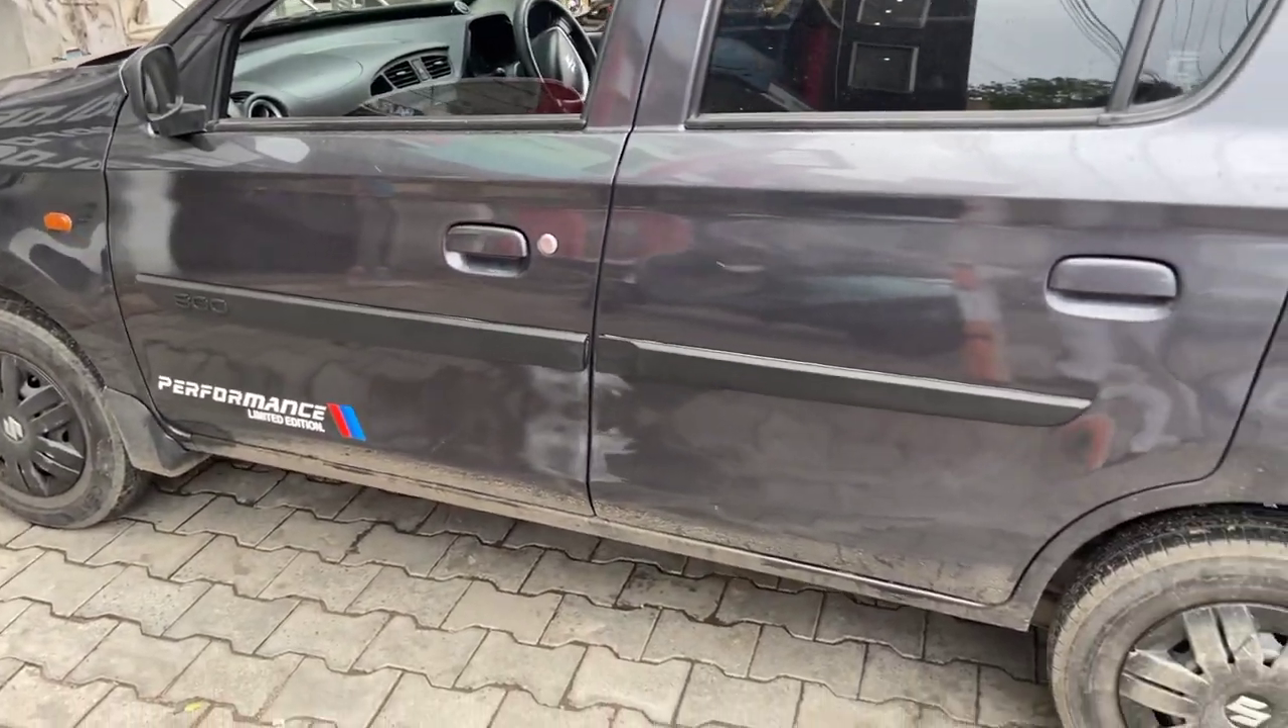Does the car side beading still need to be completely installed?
No.